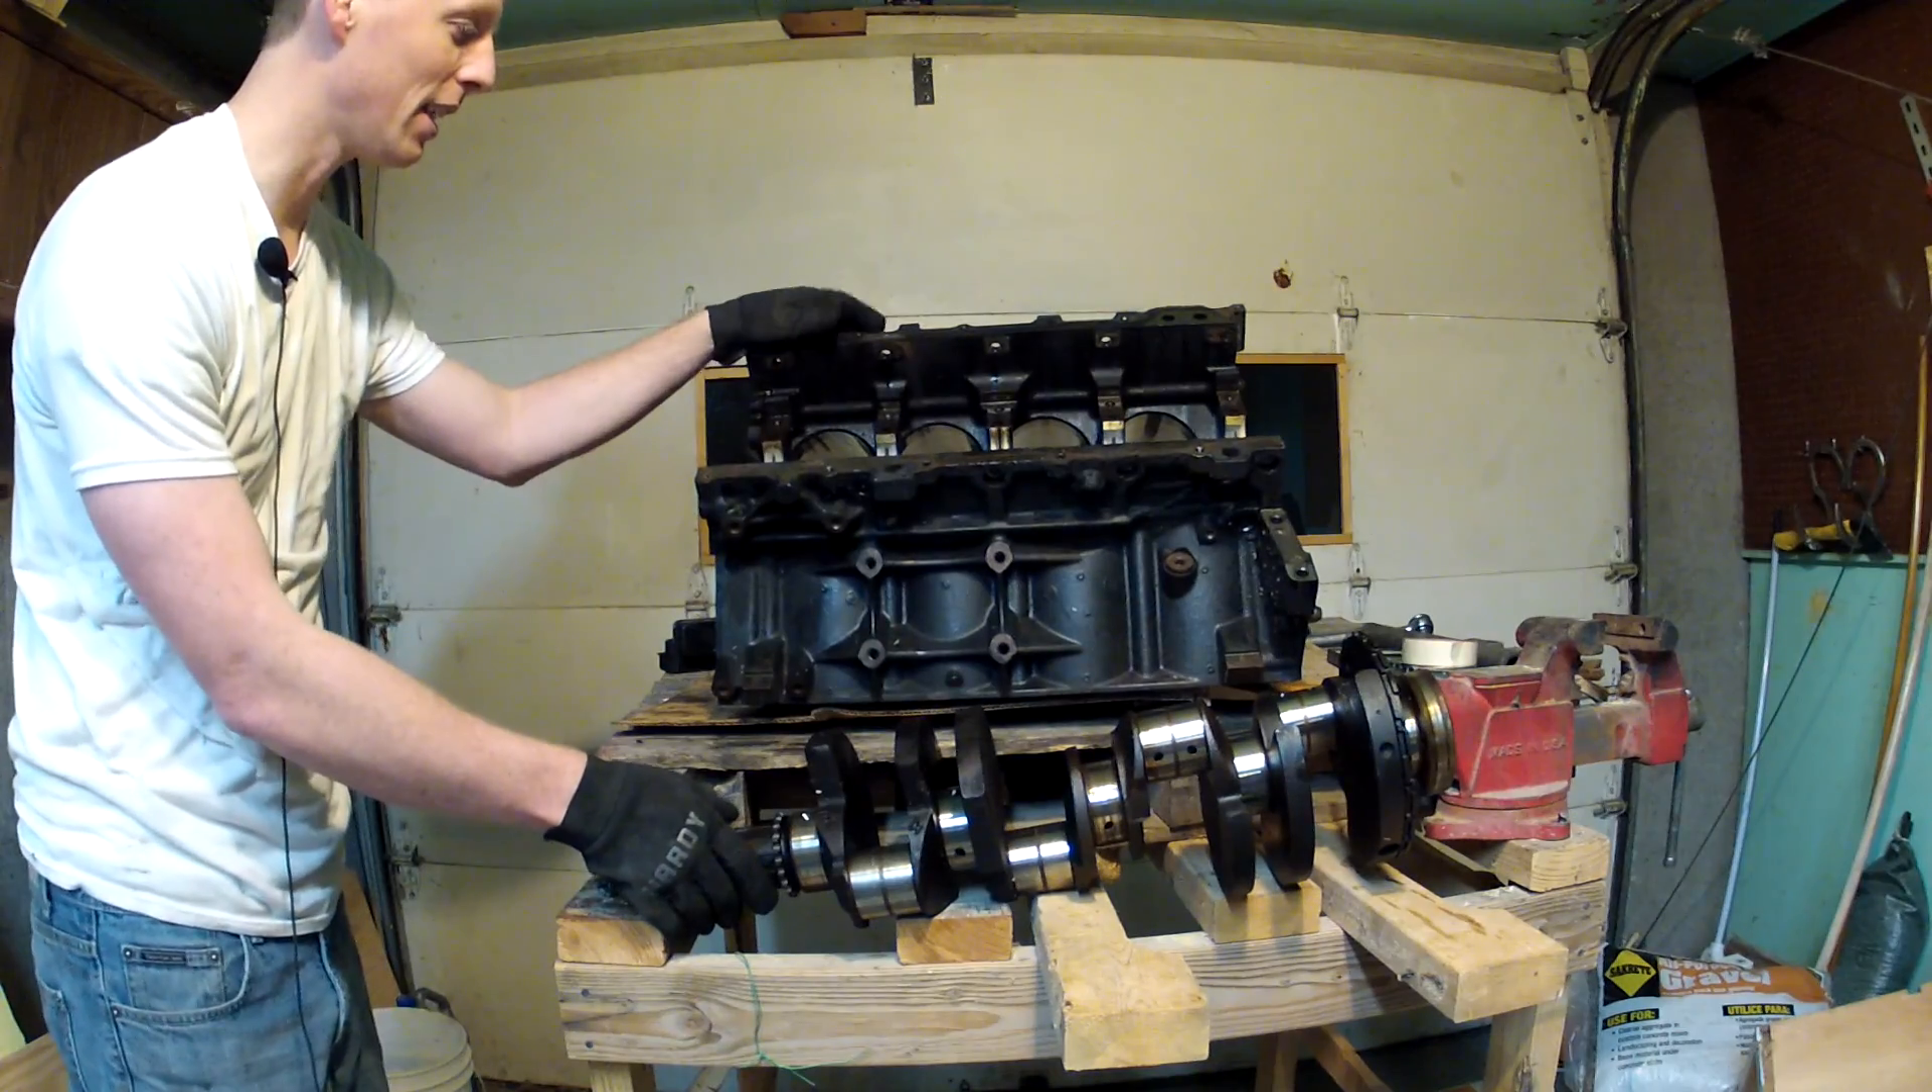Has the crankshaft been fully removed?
Yes.